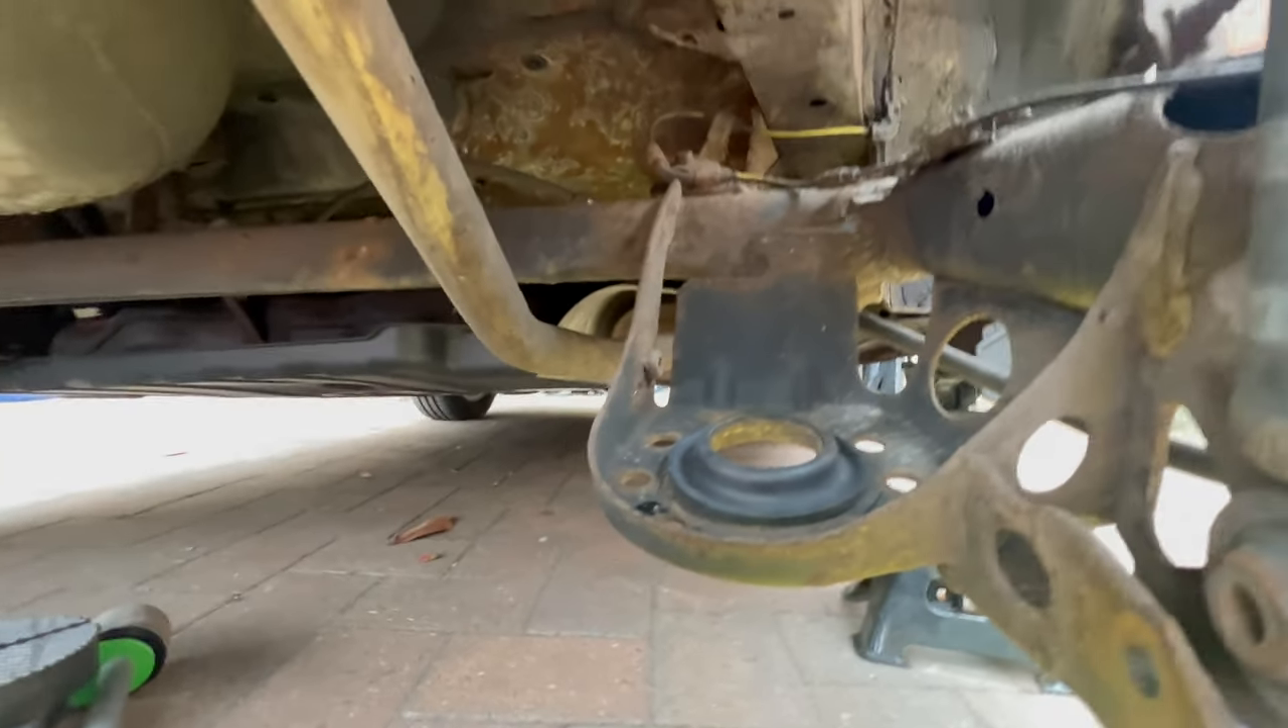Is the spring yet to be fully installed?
Yes.